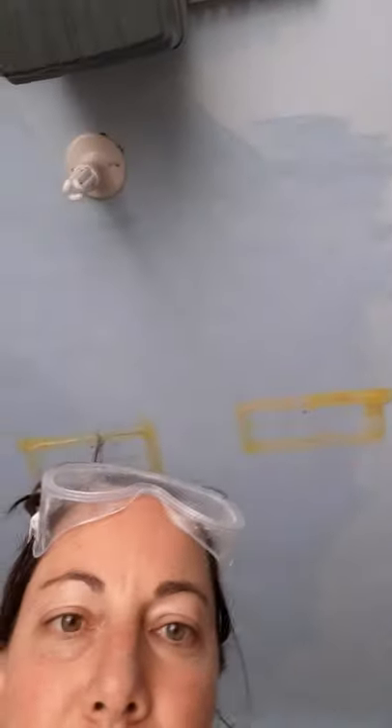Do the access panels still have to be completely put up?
Yes.